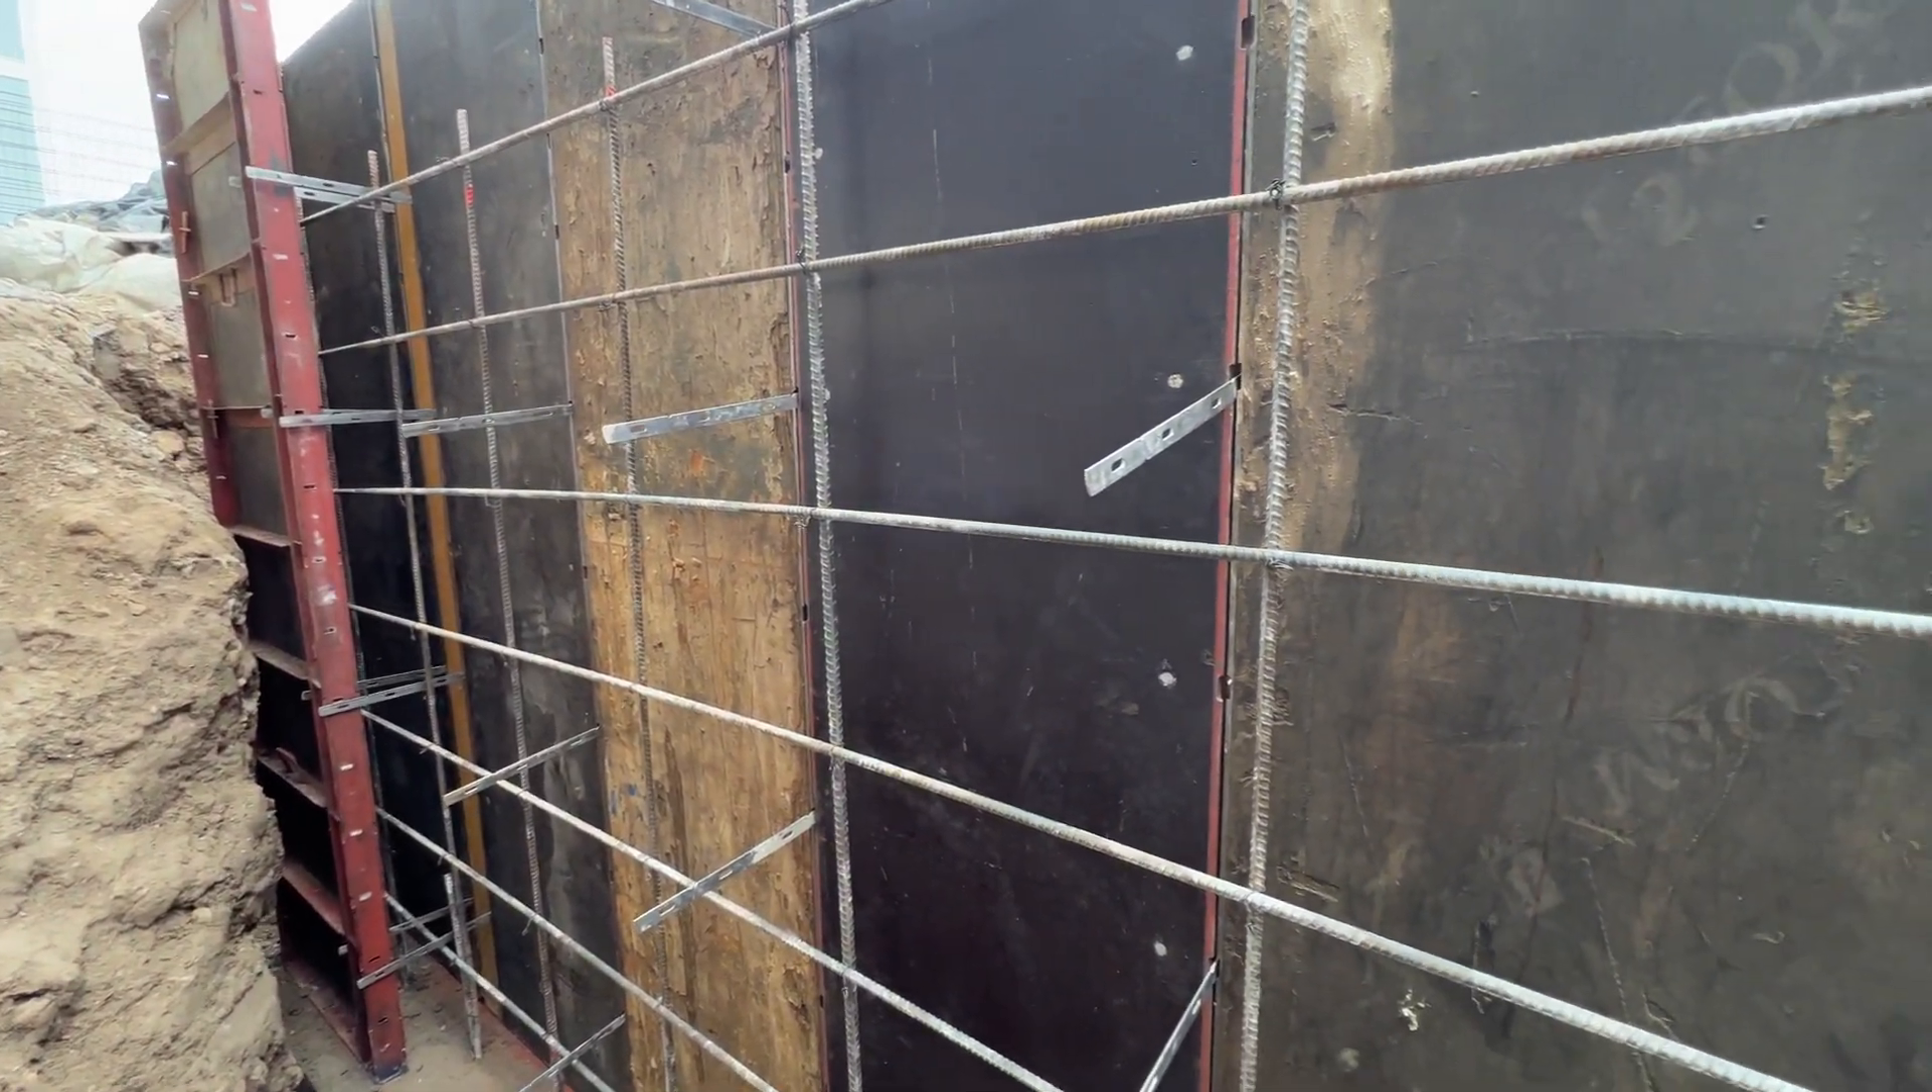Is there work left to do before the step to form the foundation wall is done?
Yes.